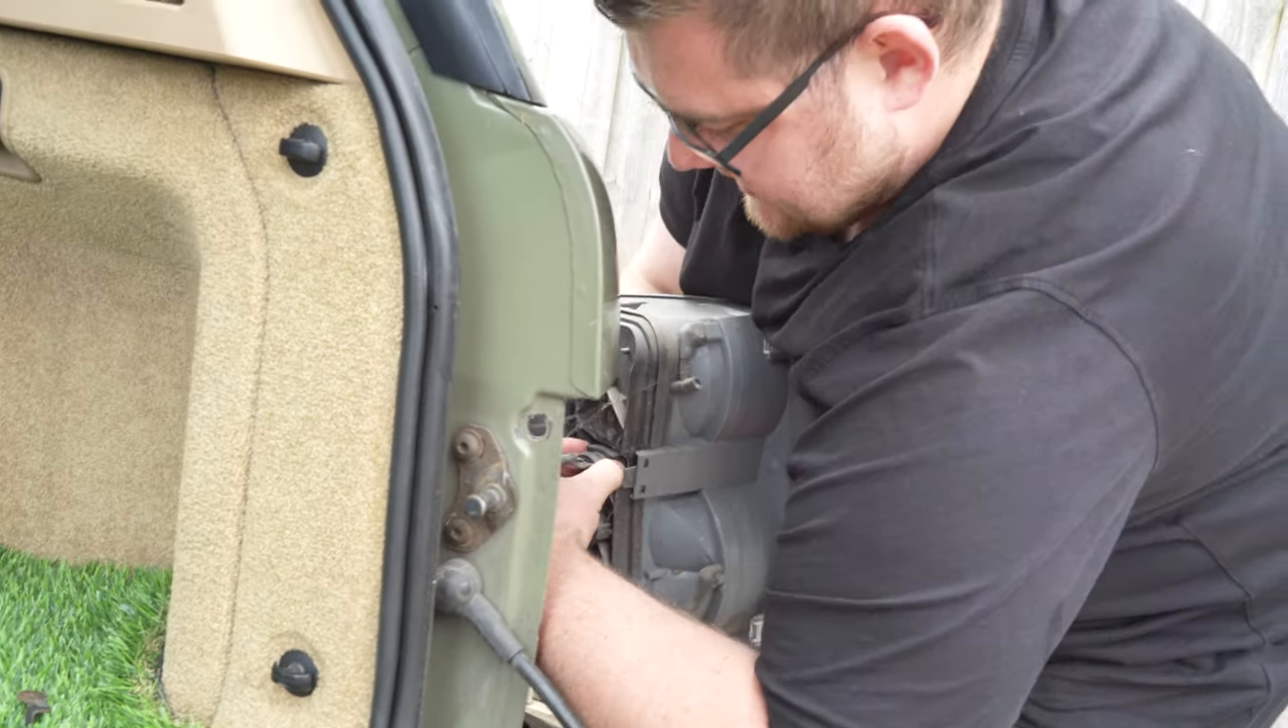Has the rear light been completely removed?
No.